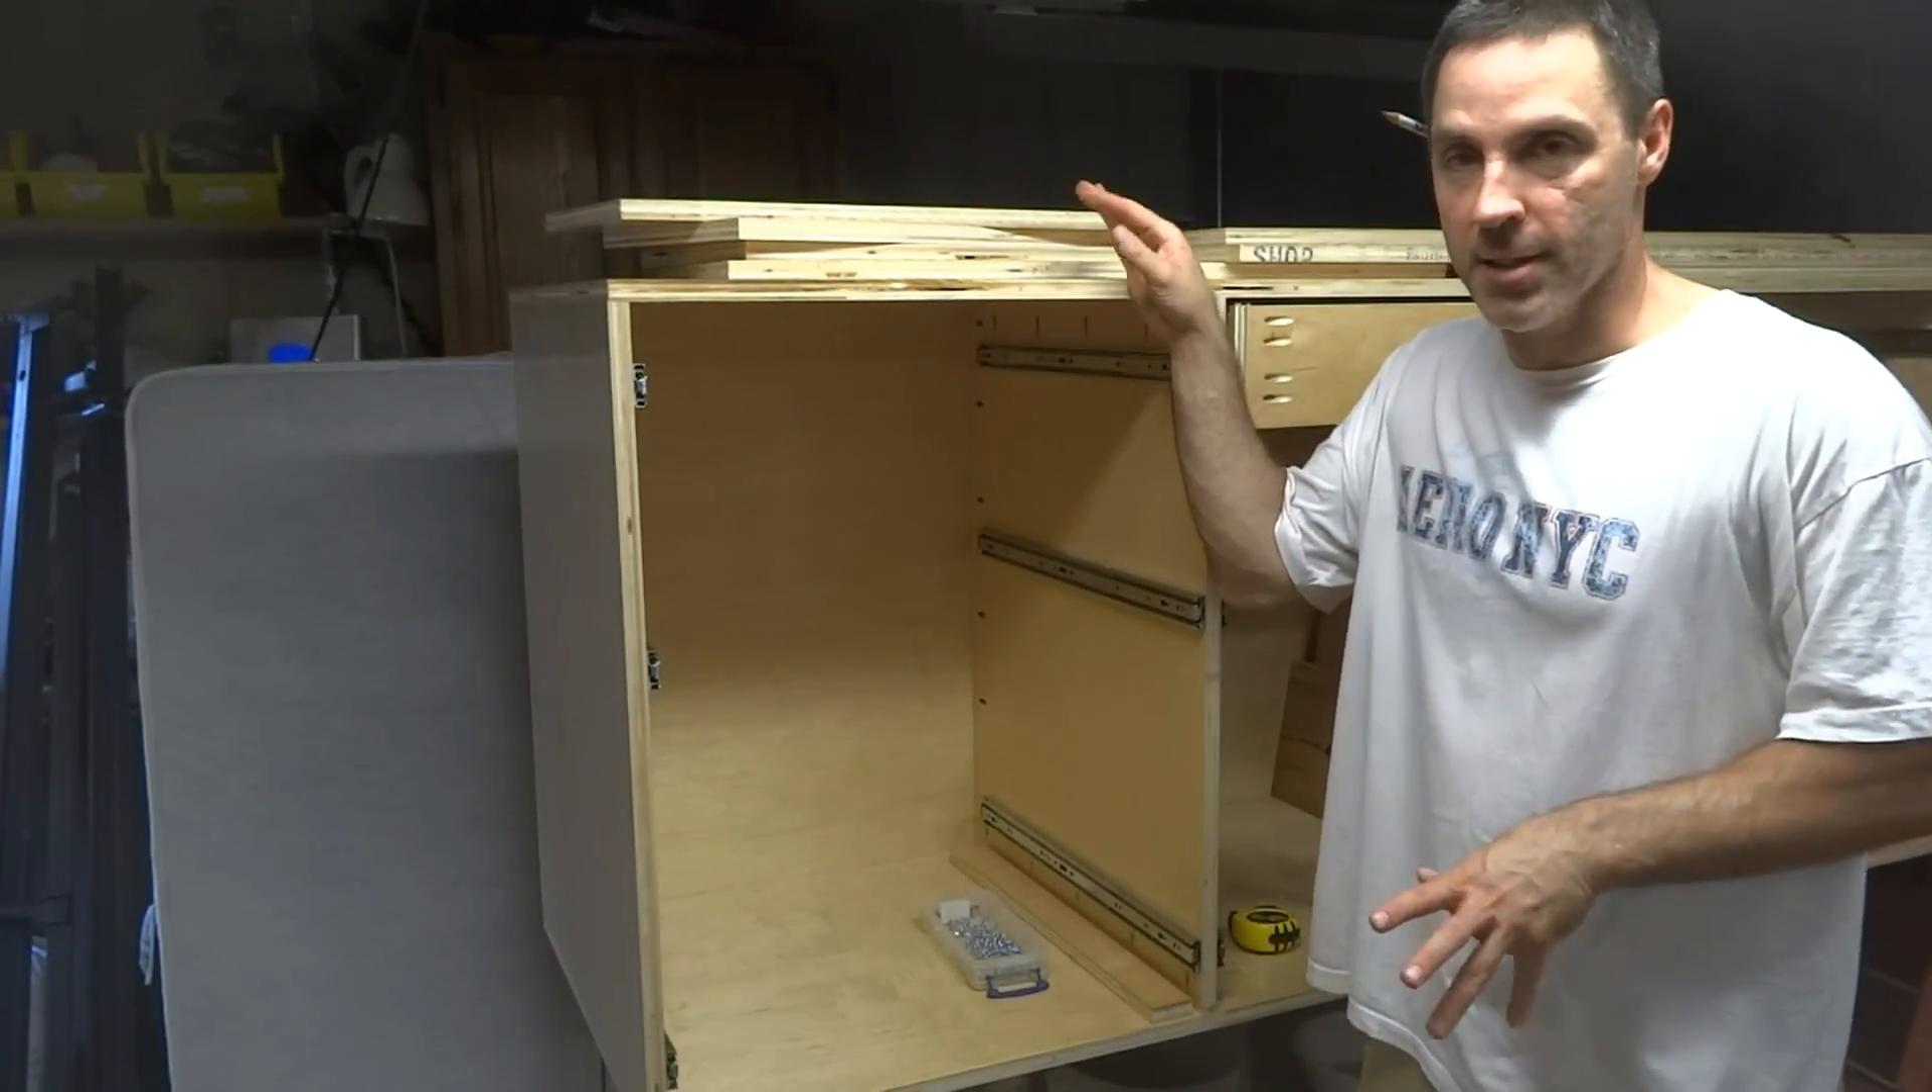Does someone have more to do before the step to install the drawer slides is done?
No.